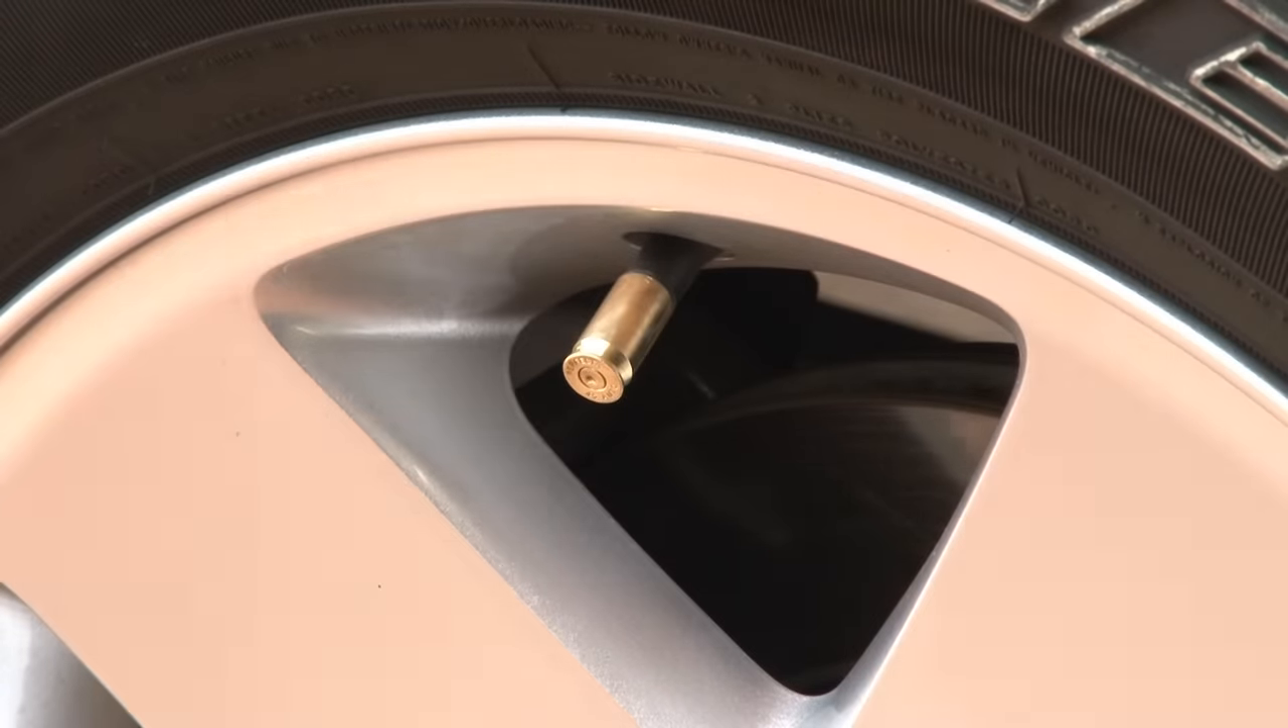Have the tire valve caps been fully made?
Yes.